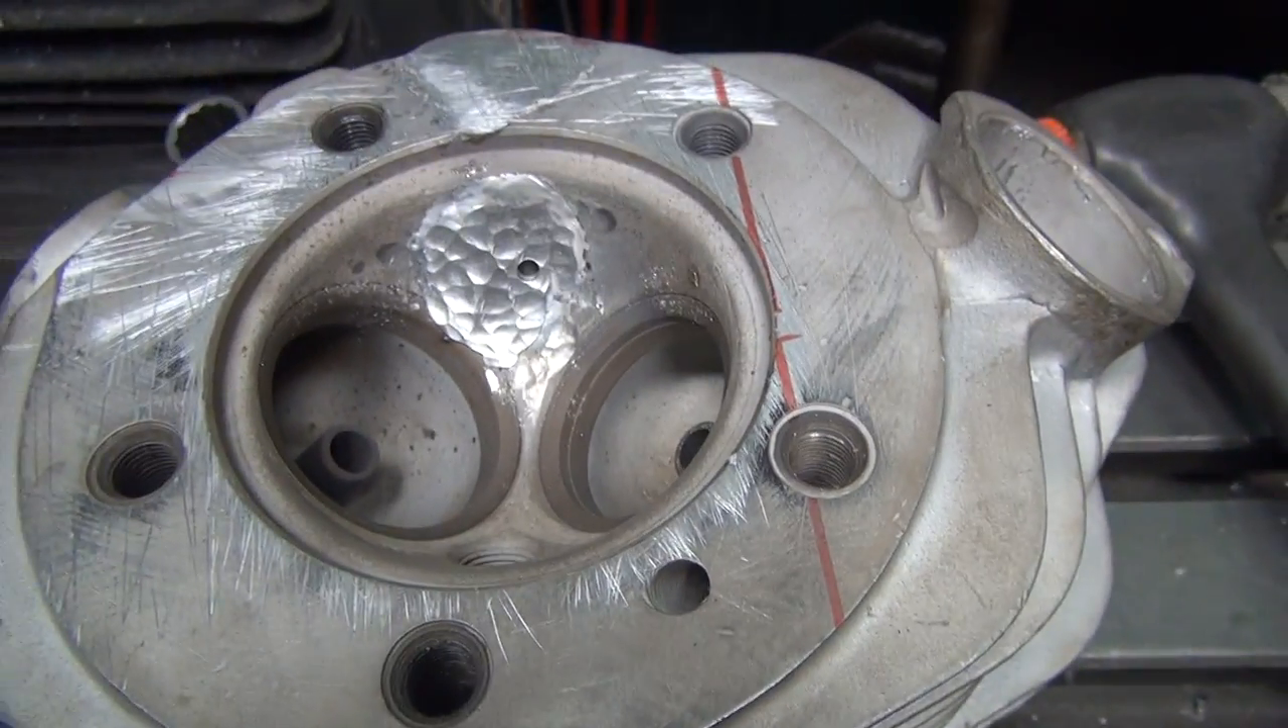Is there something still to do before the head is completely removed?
No.